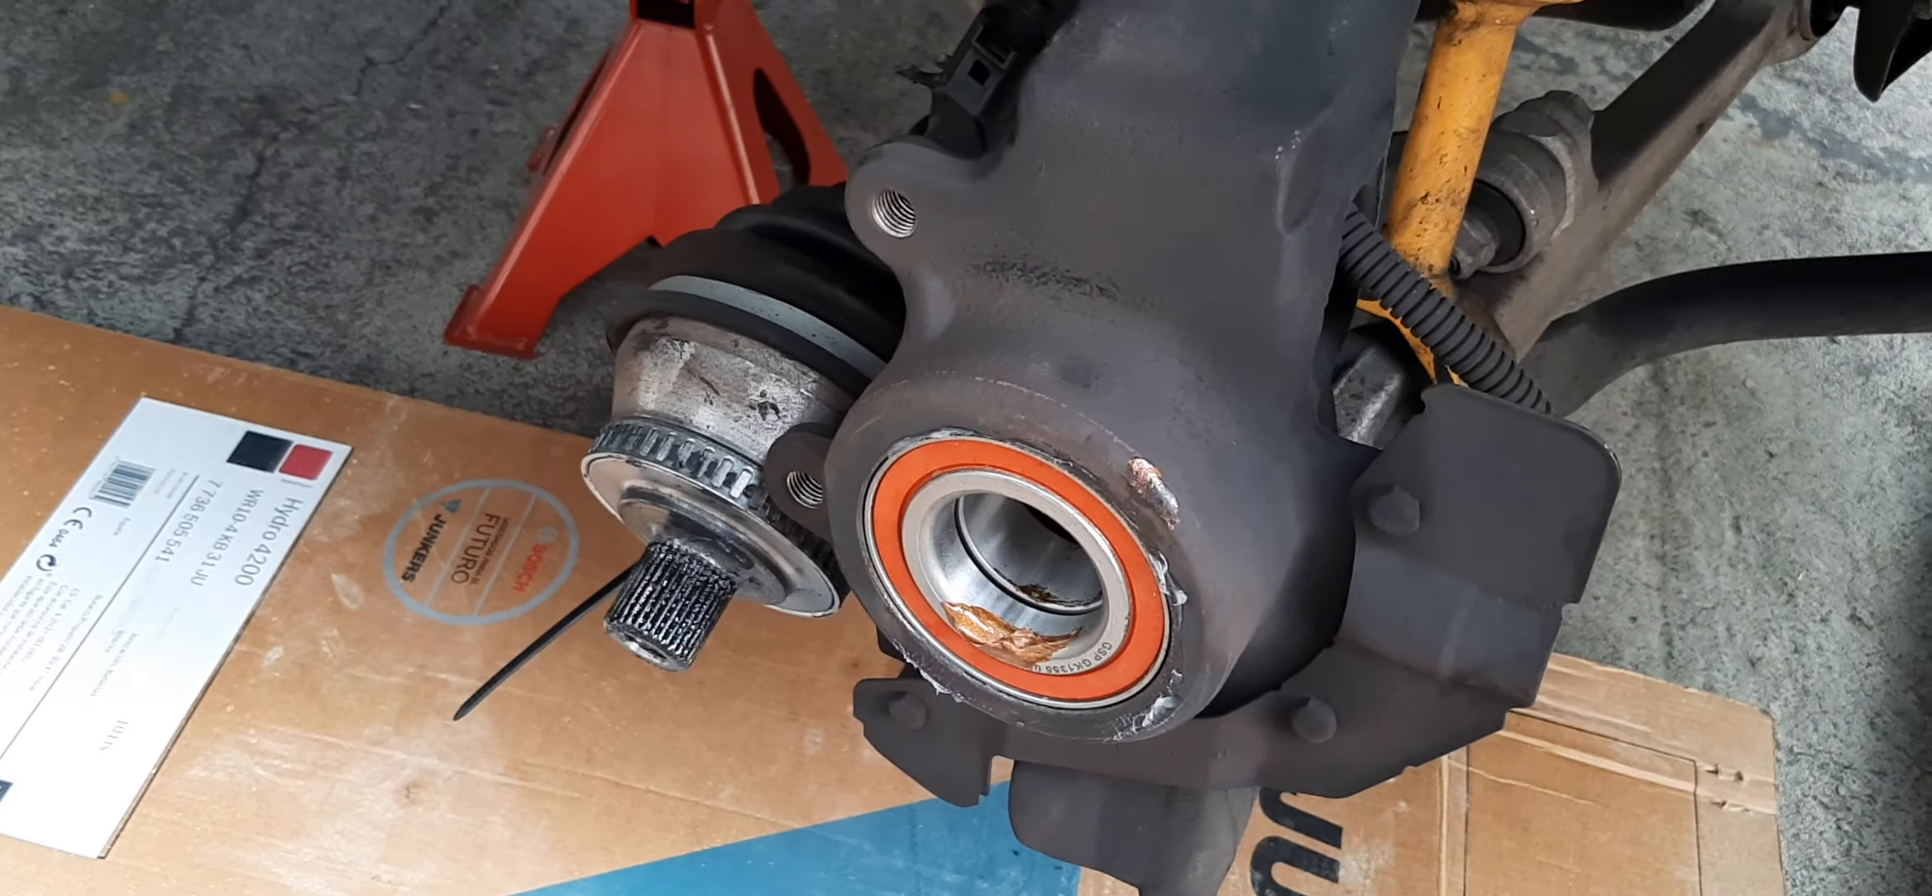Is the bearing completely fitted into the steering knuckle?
Yes.